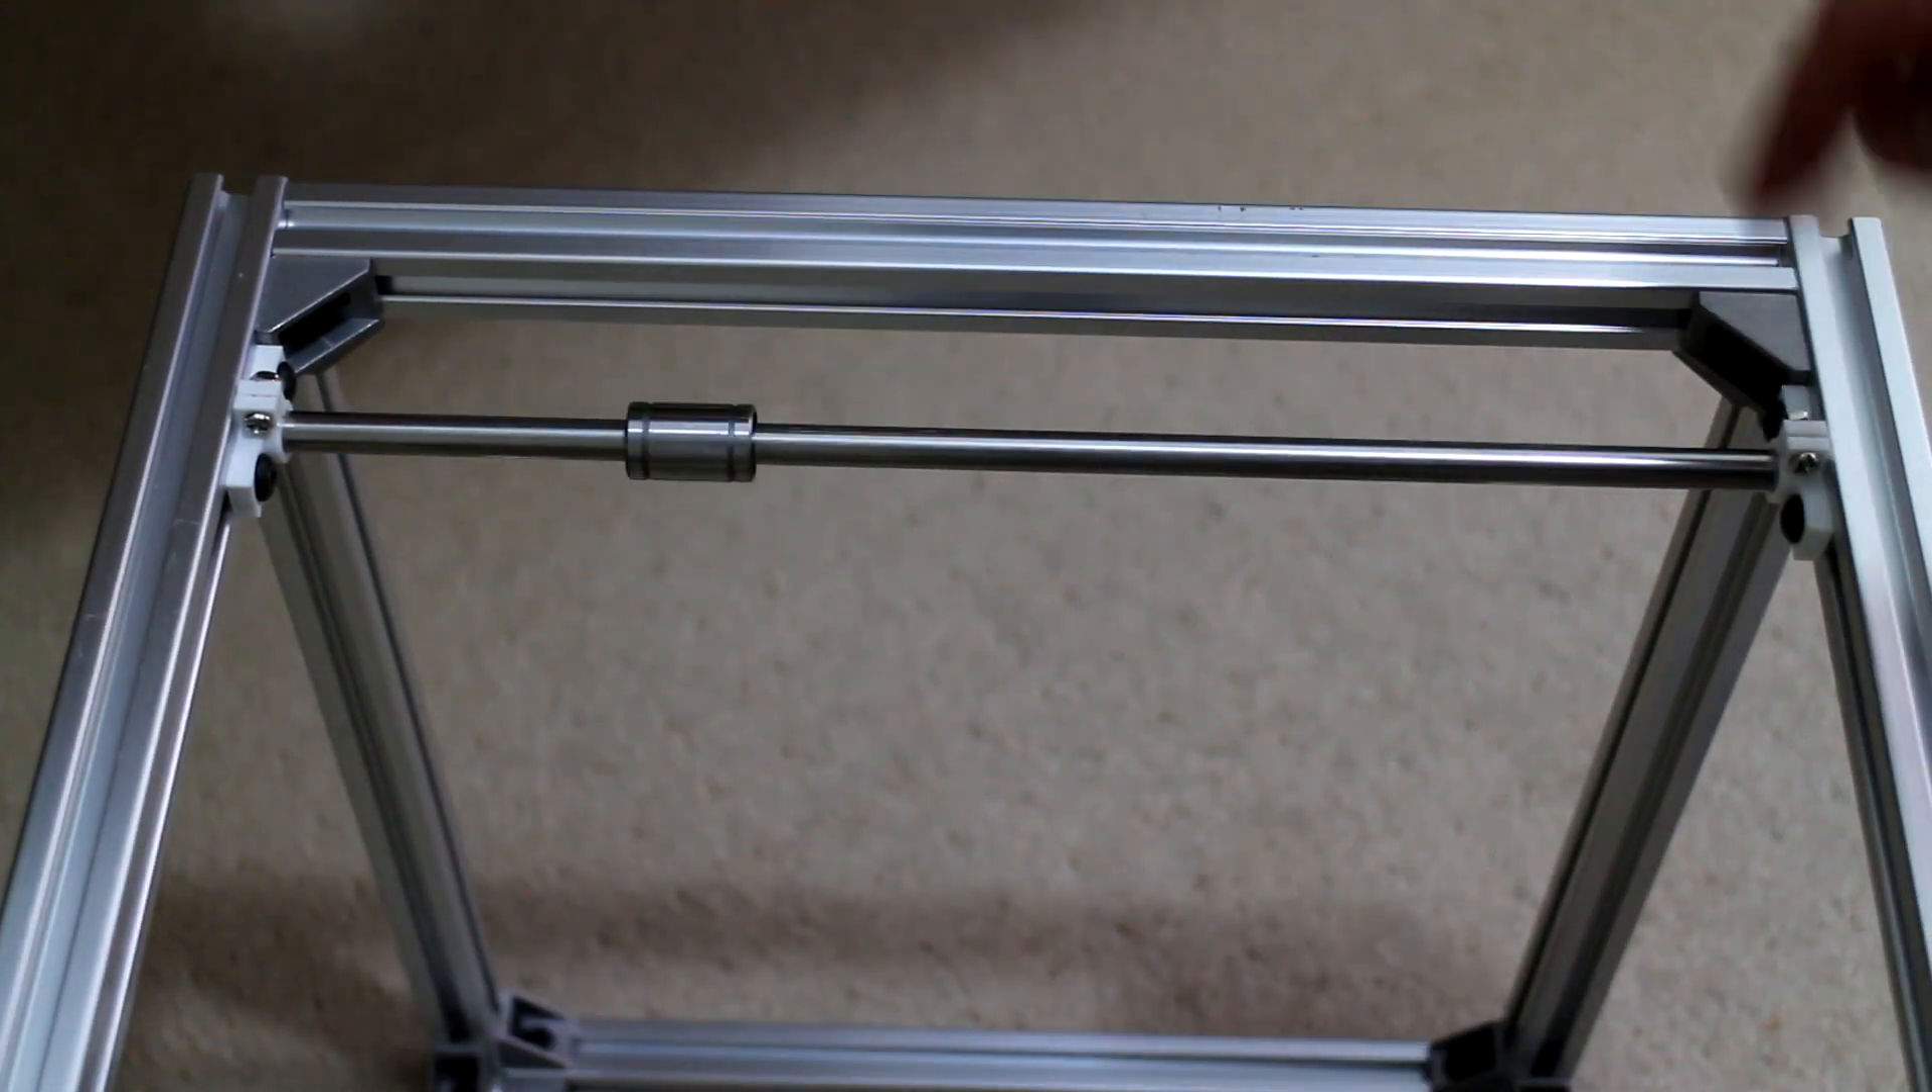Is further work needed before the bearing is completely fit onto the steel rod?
No.